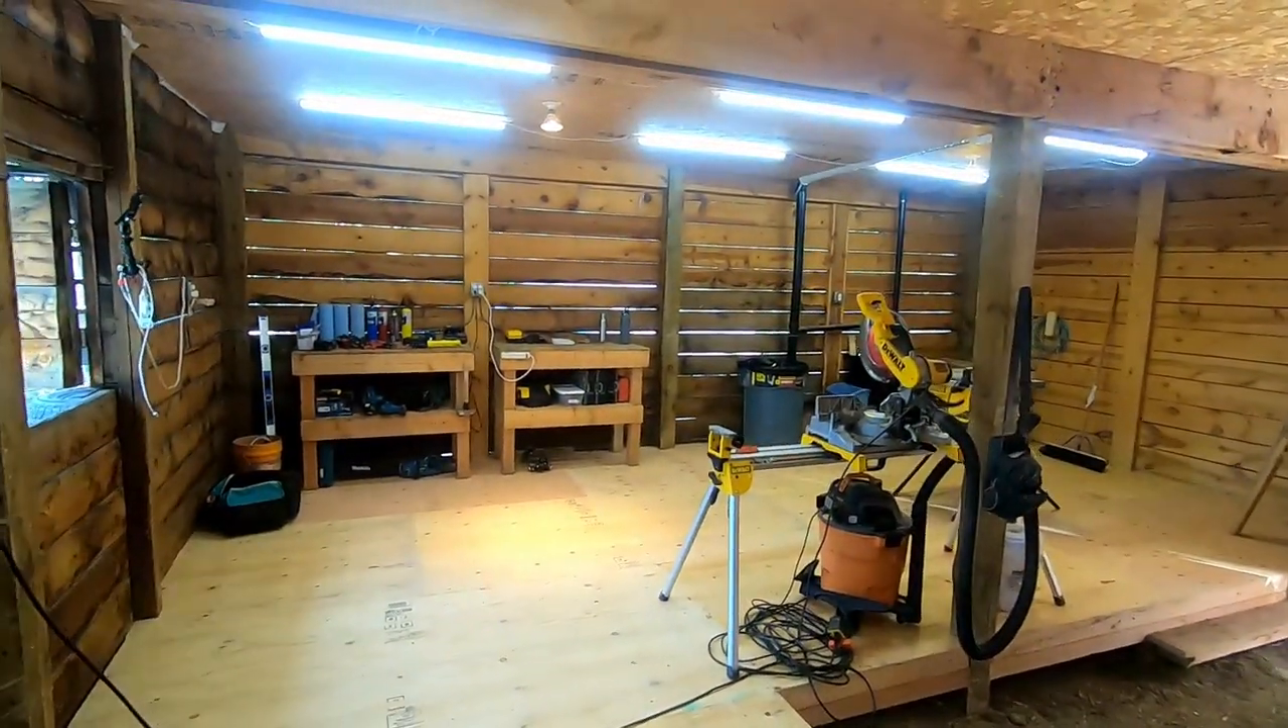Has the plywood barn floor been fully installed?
Yes.